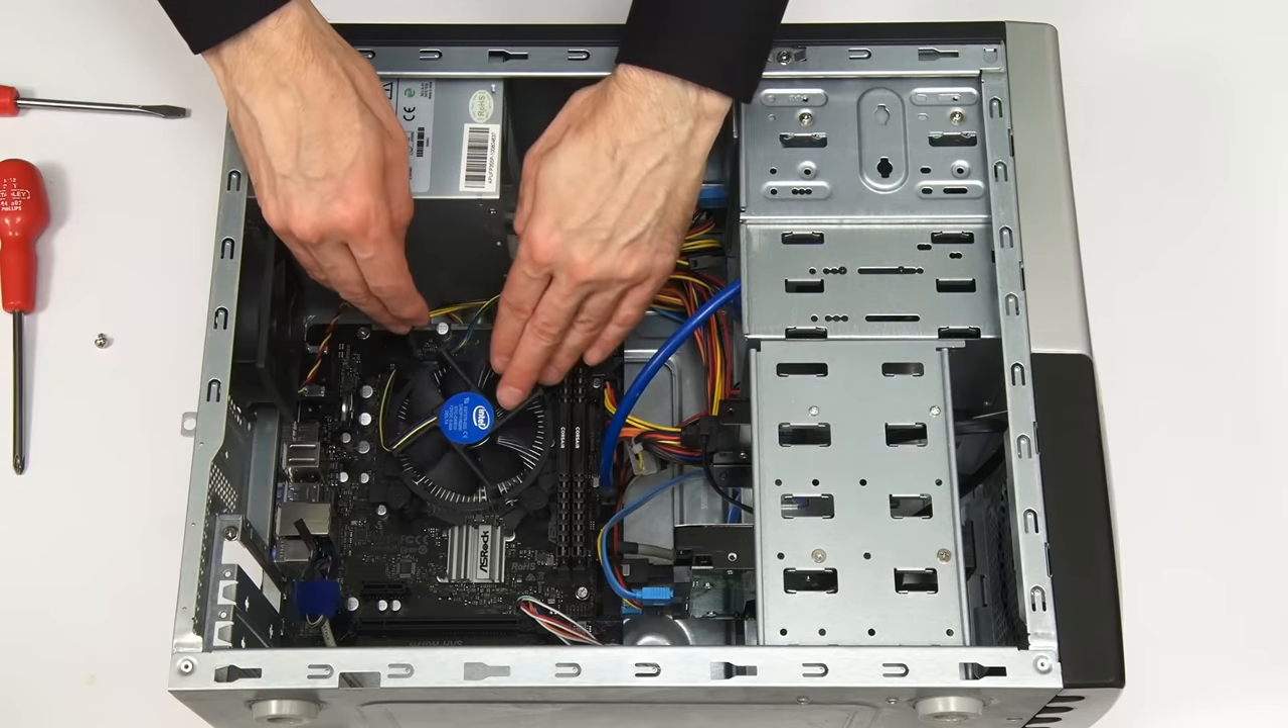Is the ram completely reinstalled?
Yes.